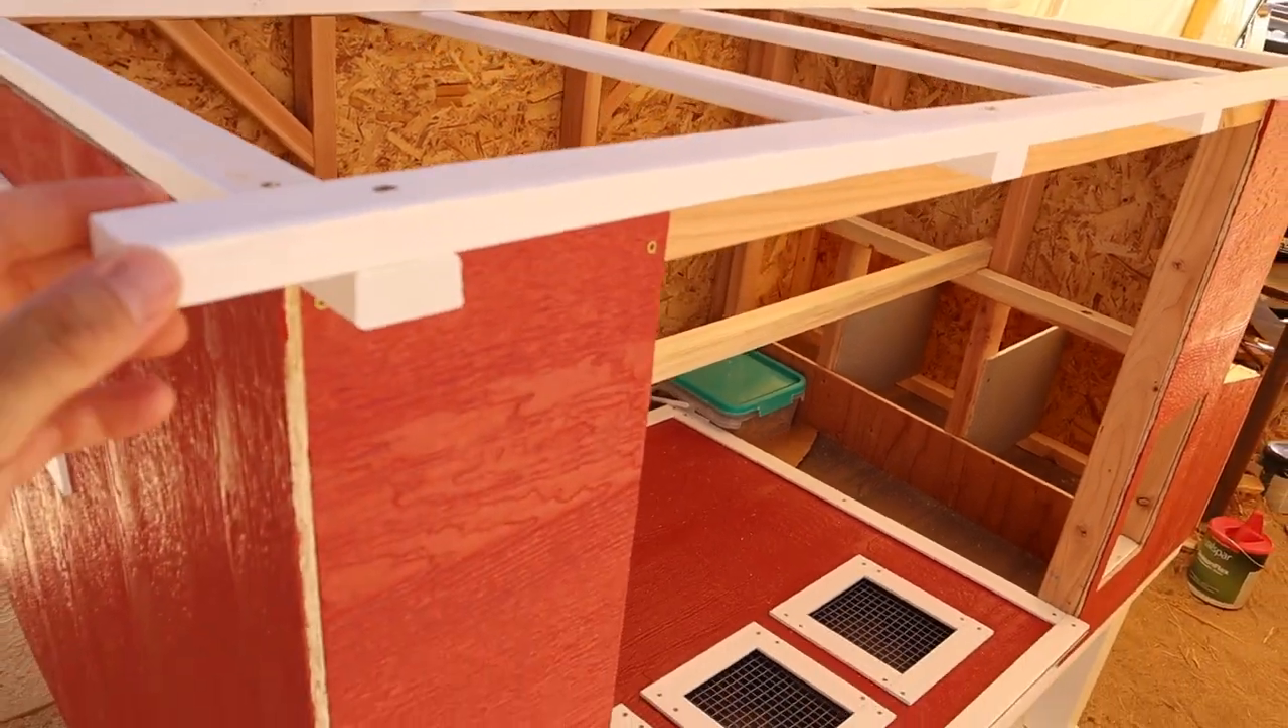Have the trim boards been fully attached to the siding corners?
No.